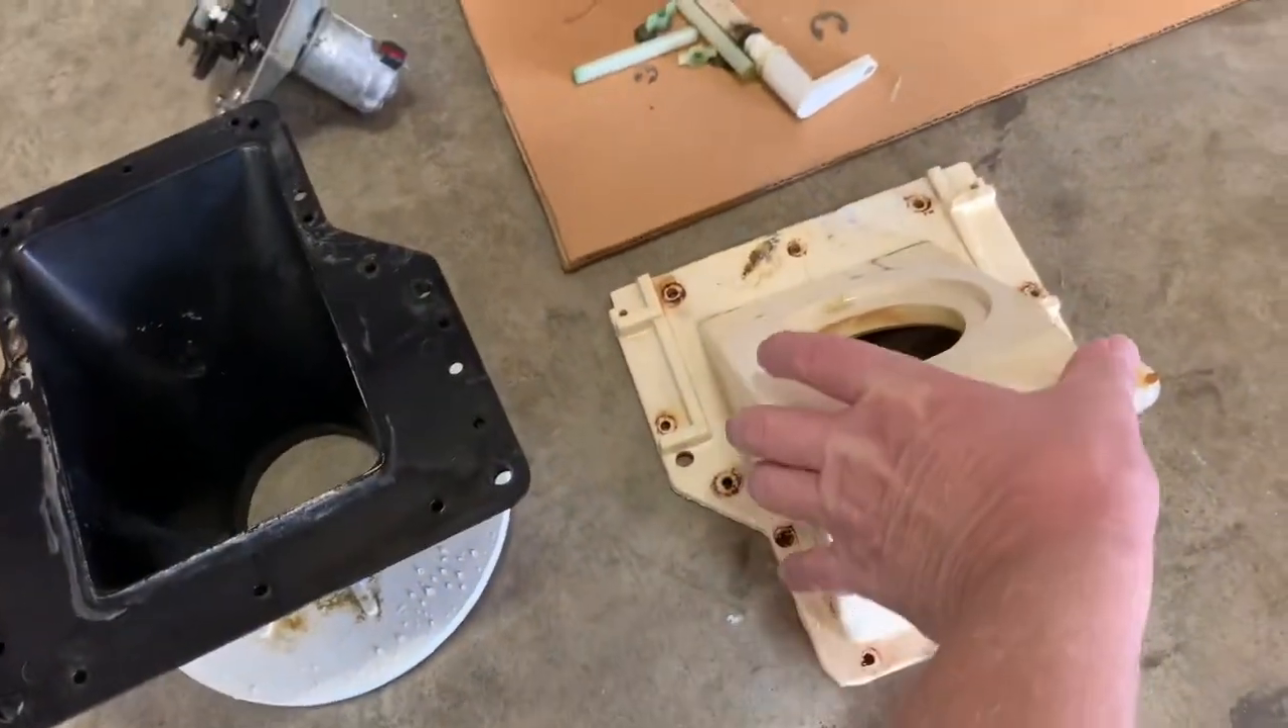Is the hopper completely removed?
Yes.